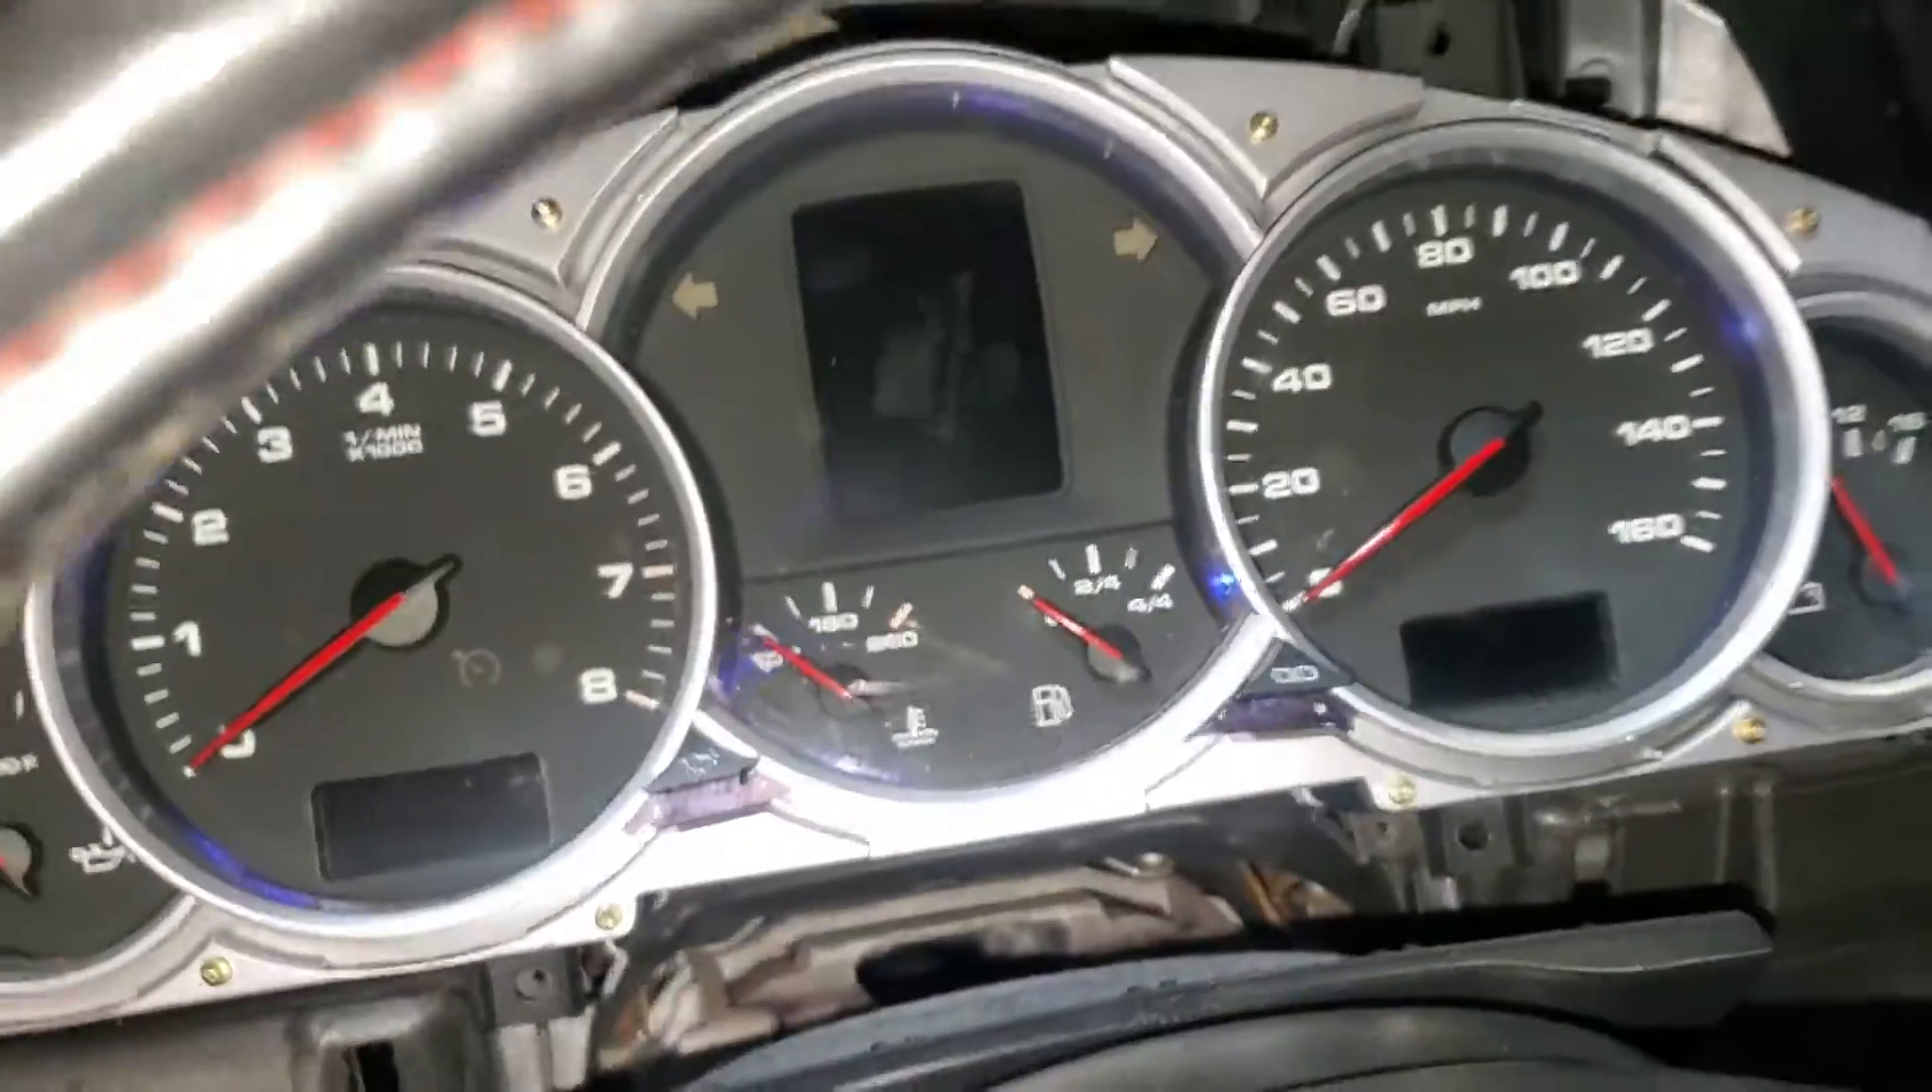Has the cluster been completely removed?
No.